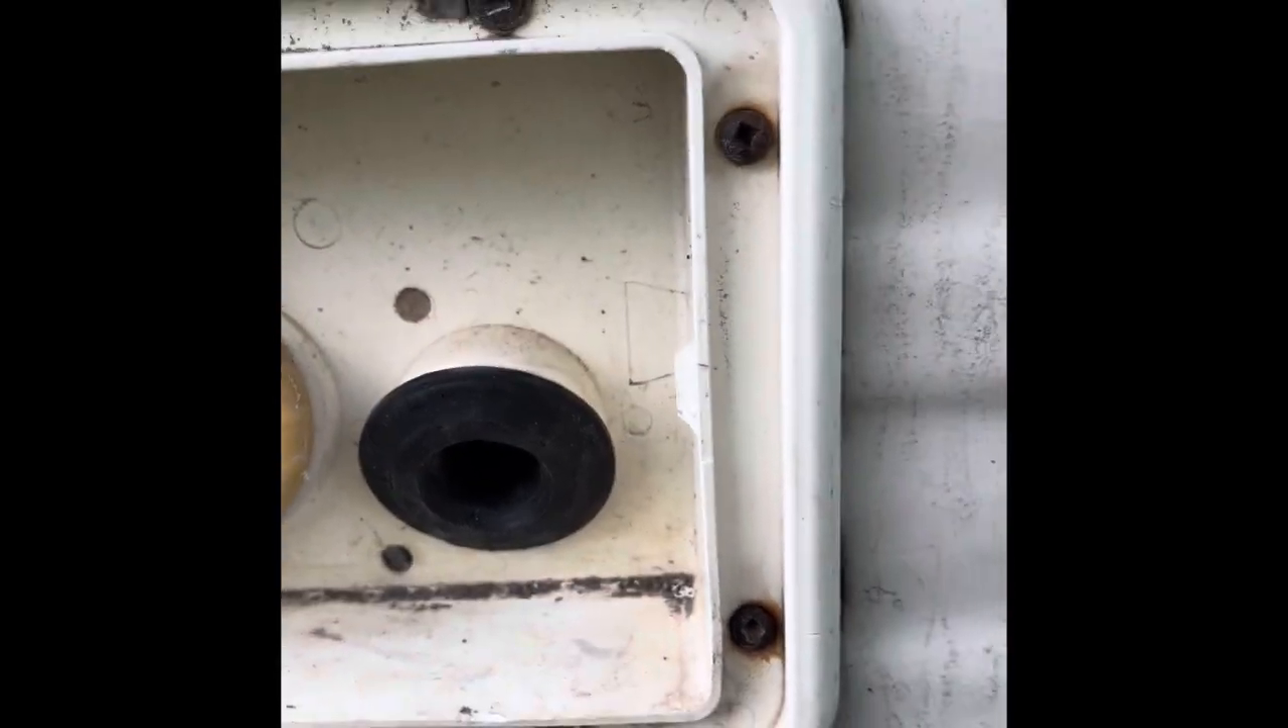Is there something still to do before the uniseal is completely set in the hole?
No.